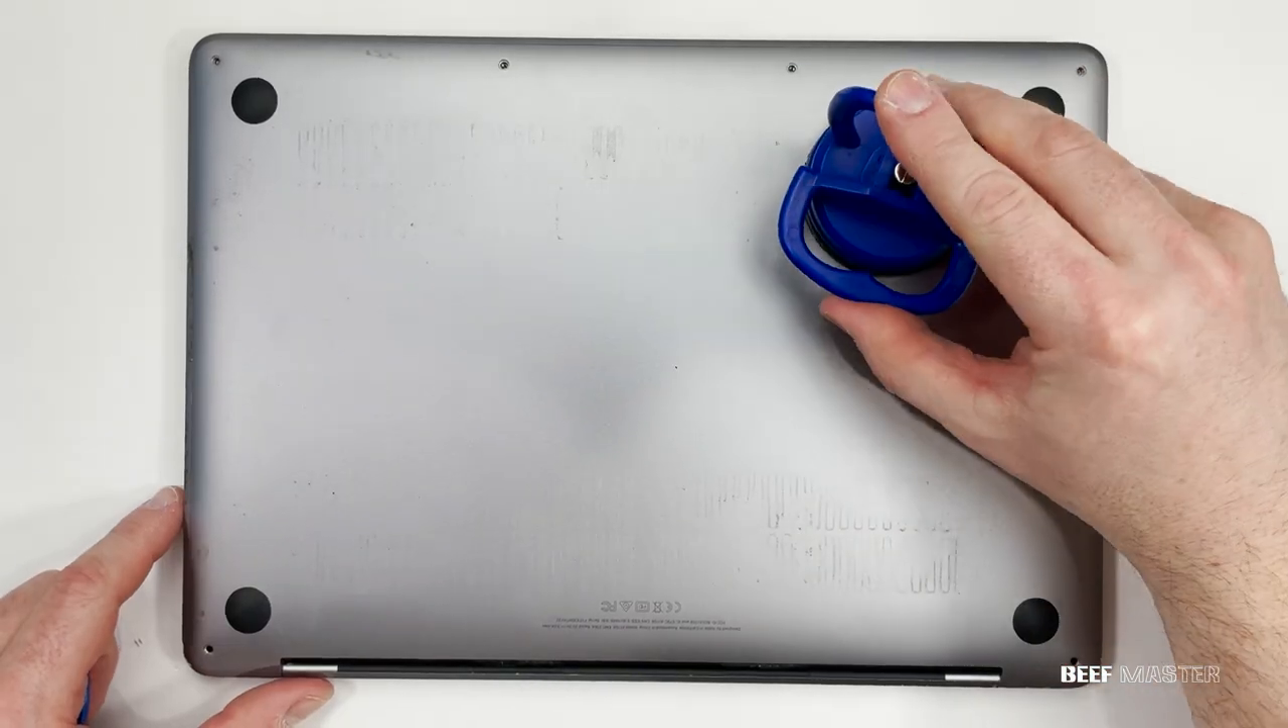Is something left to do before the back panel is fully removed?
Yes.